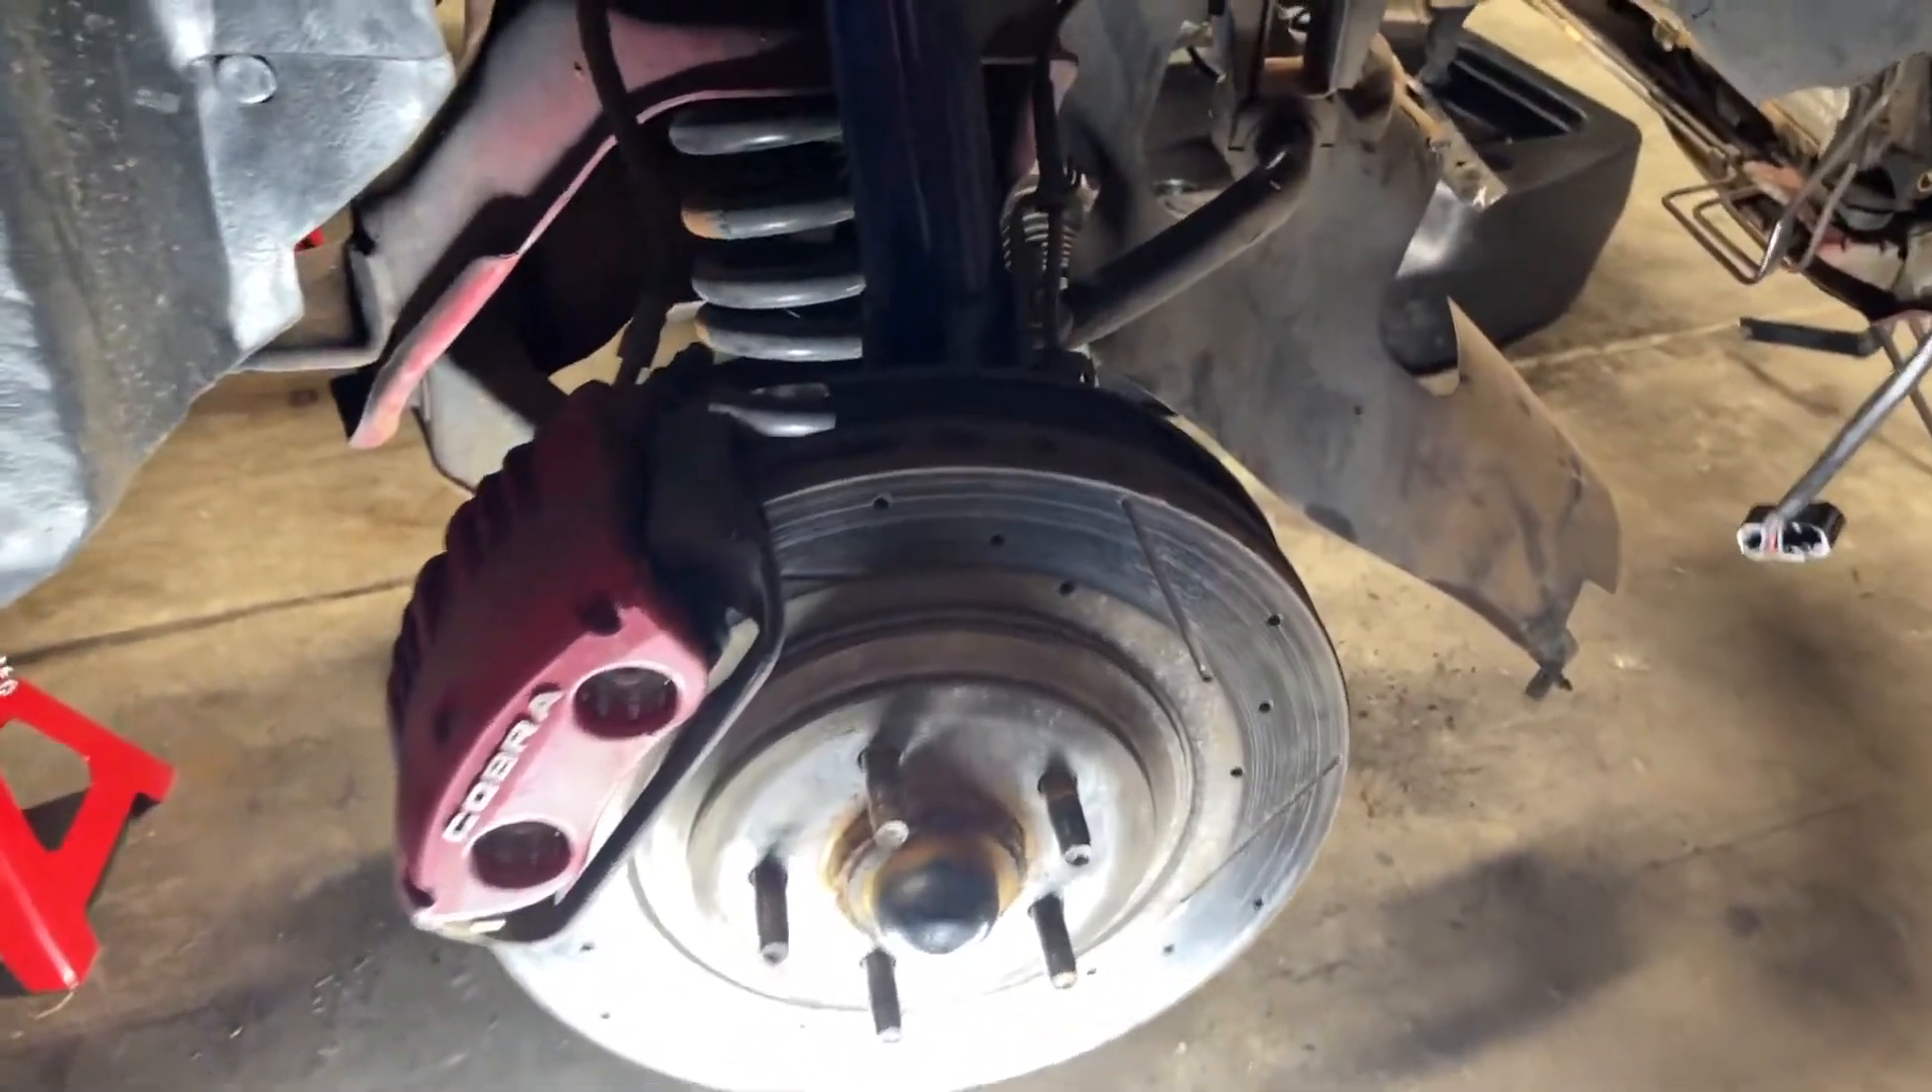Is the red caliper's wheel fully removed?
Yes.